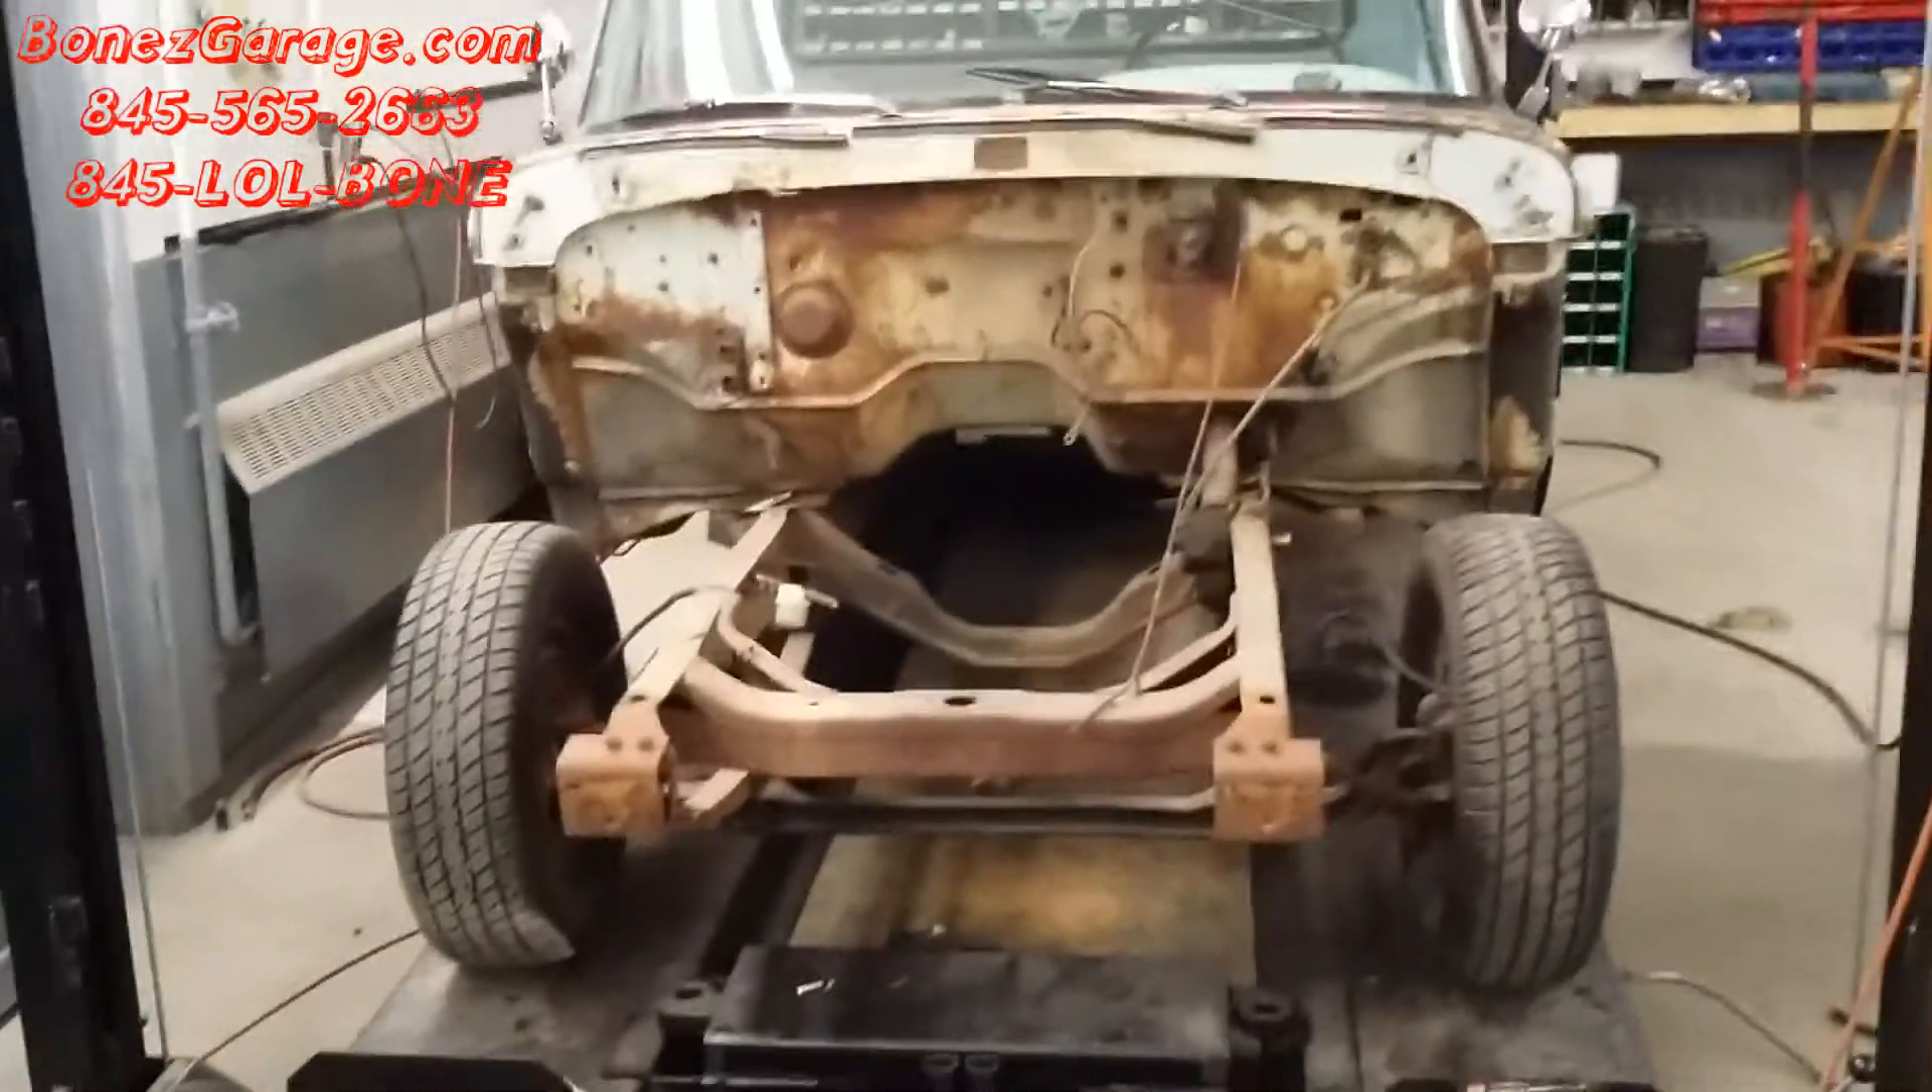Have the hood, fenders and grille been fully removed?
Yes.